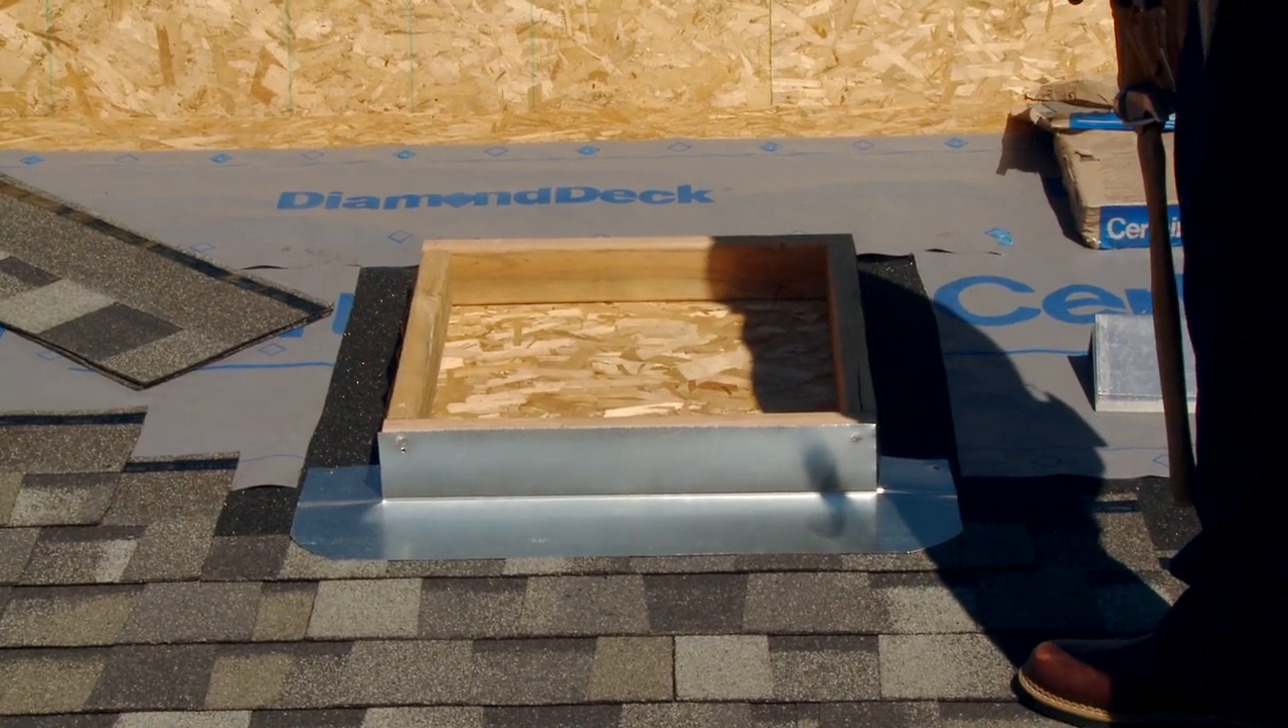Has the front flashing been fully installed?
Yes.